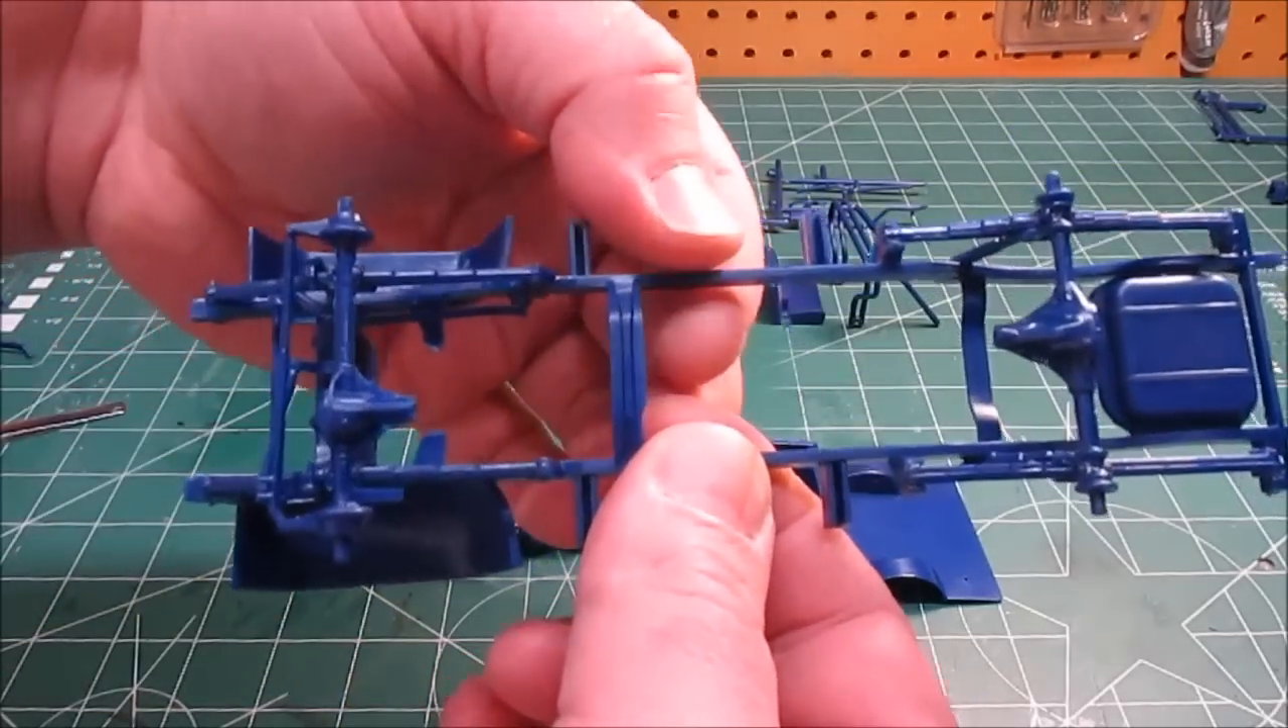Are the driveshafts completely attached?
No.